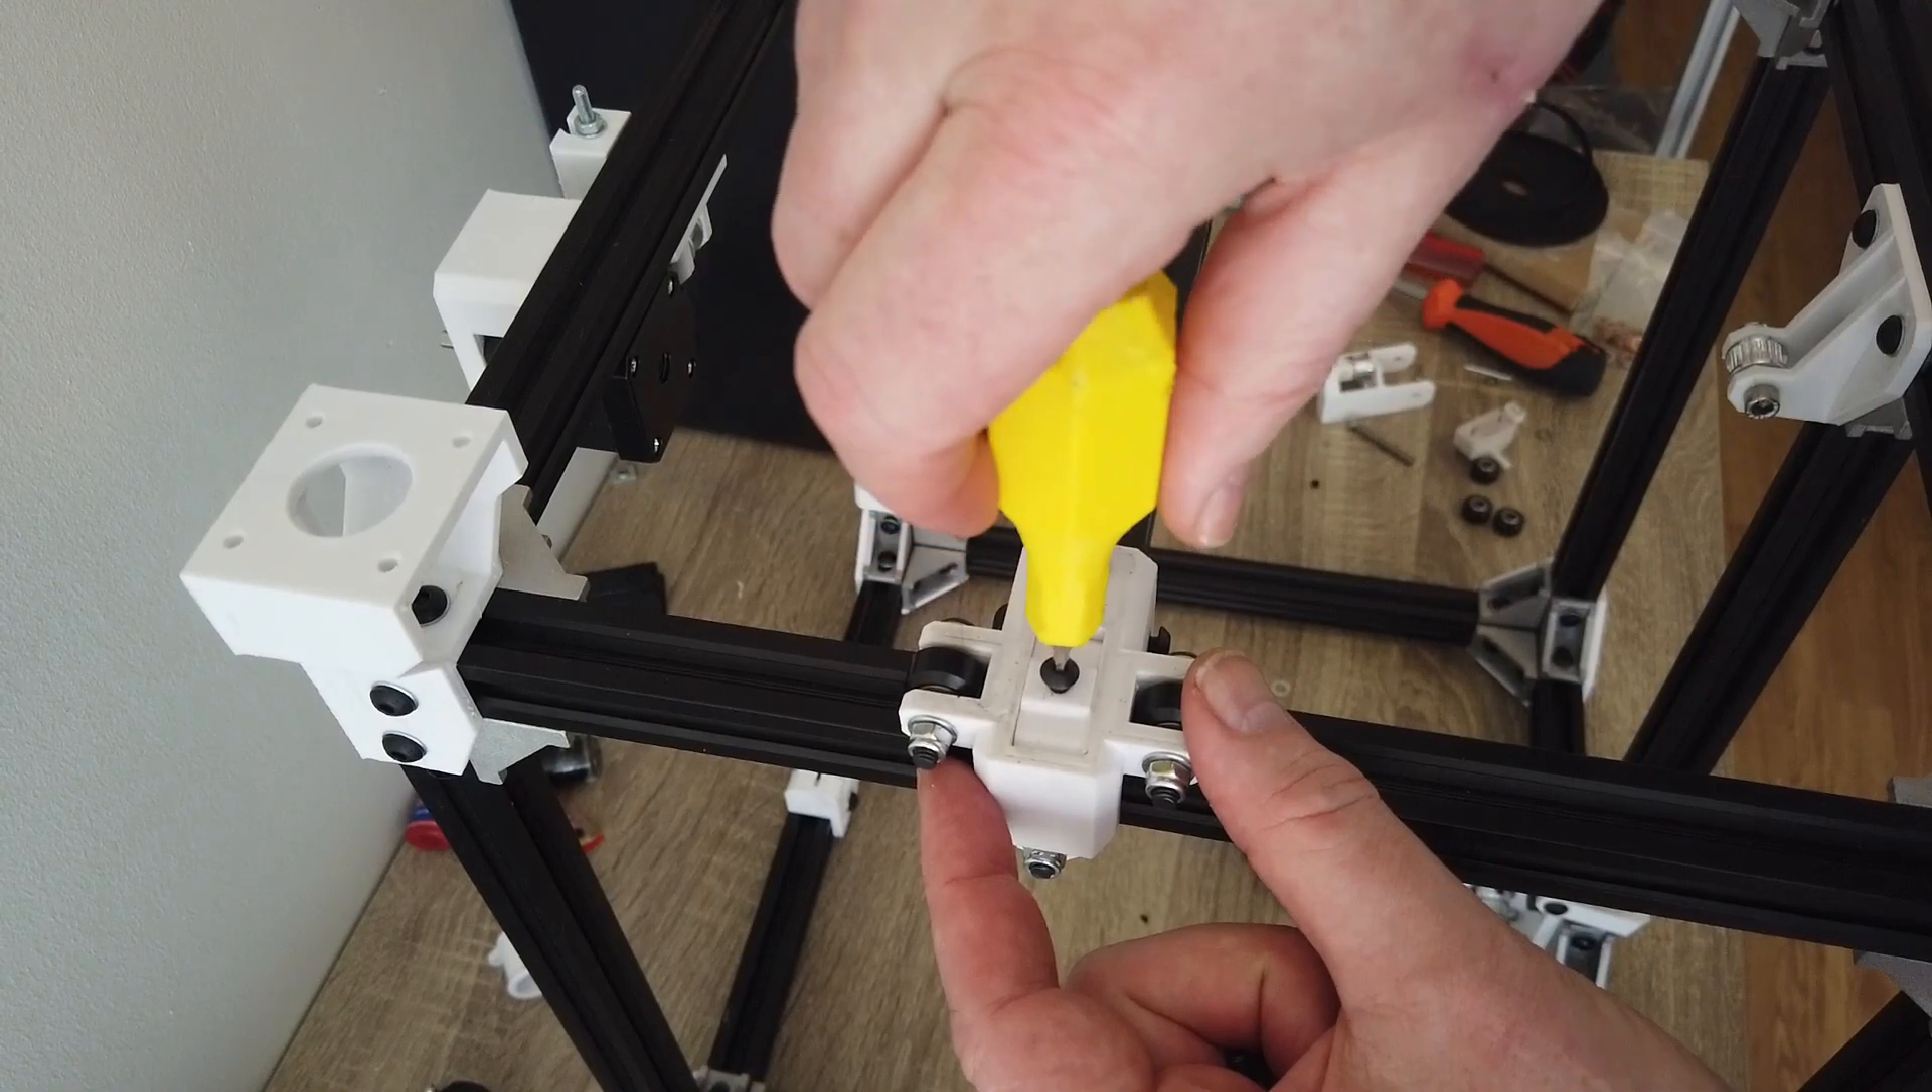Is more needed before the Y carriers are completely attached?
Yes.